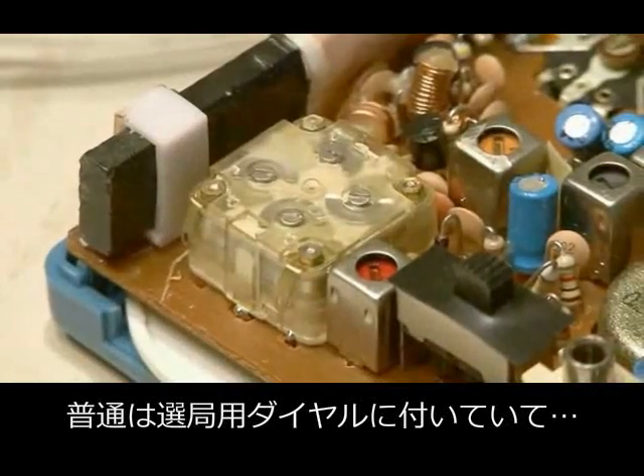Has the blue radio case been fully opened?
Yes.